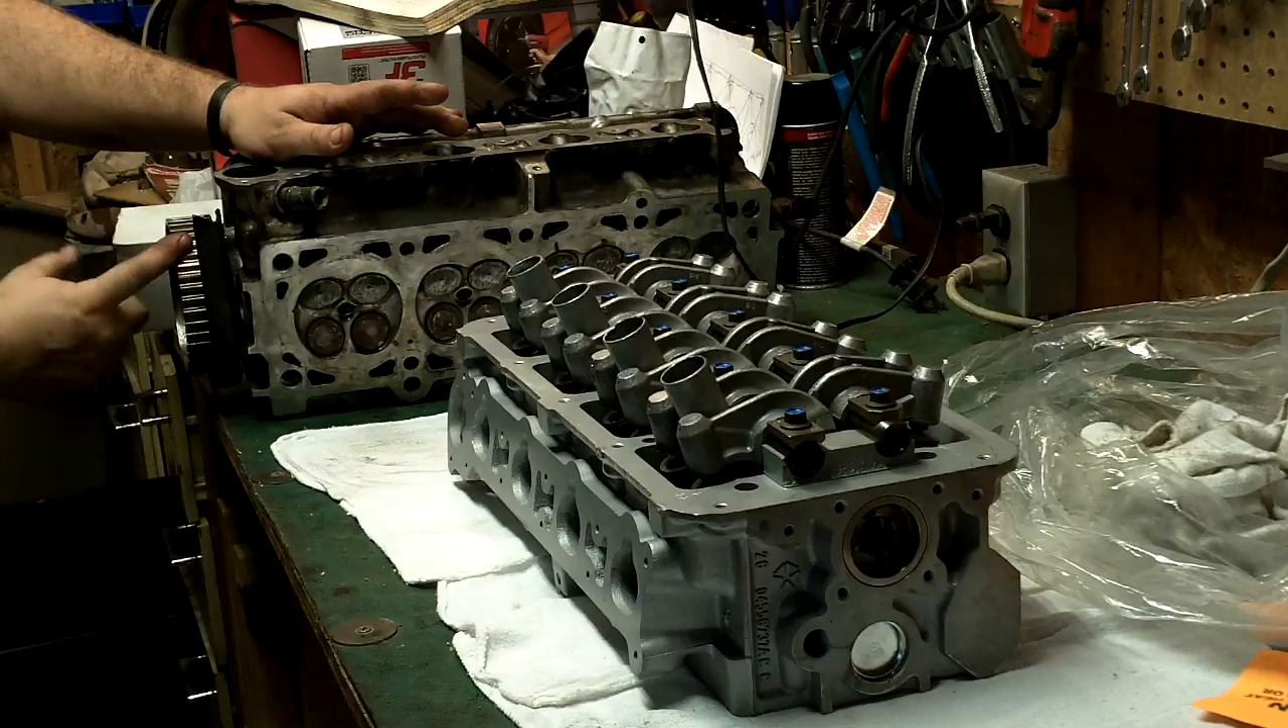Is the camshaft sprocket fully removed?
No.